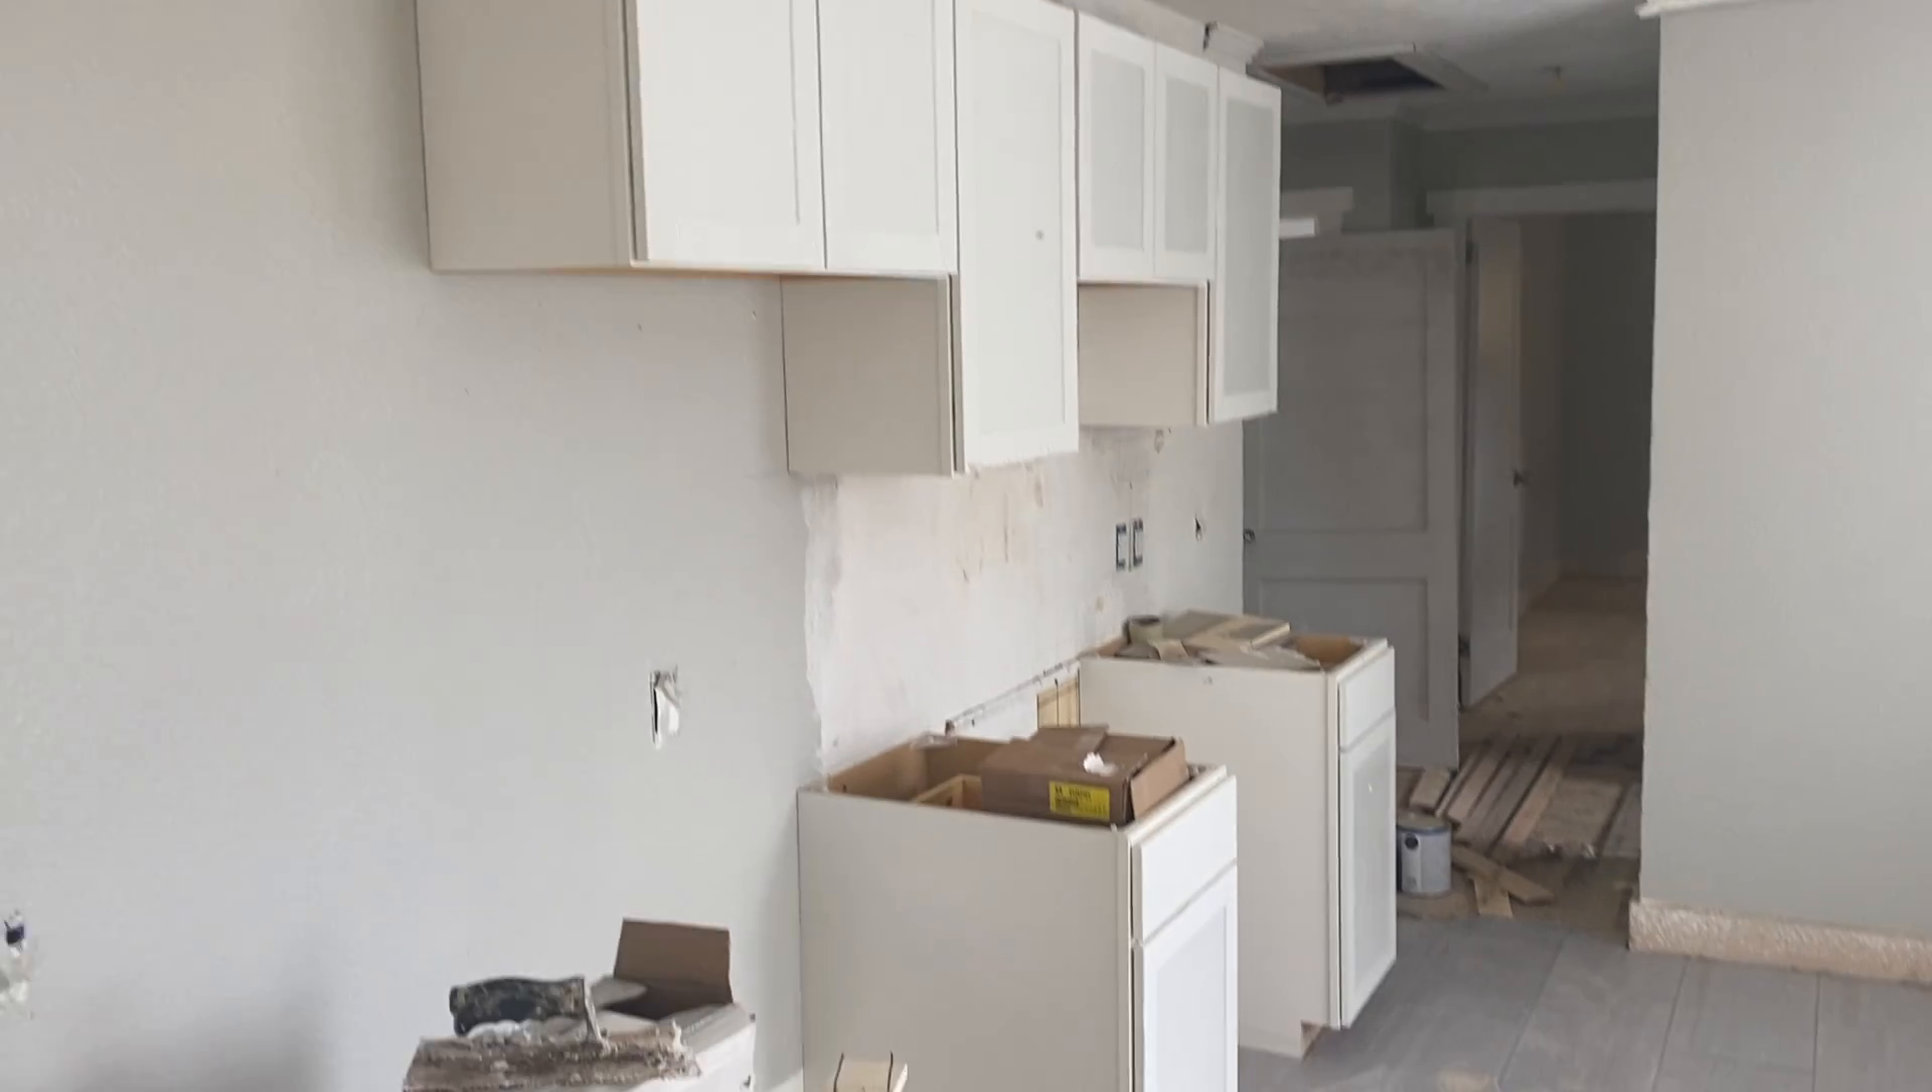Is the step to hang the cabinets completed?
Yes.